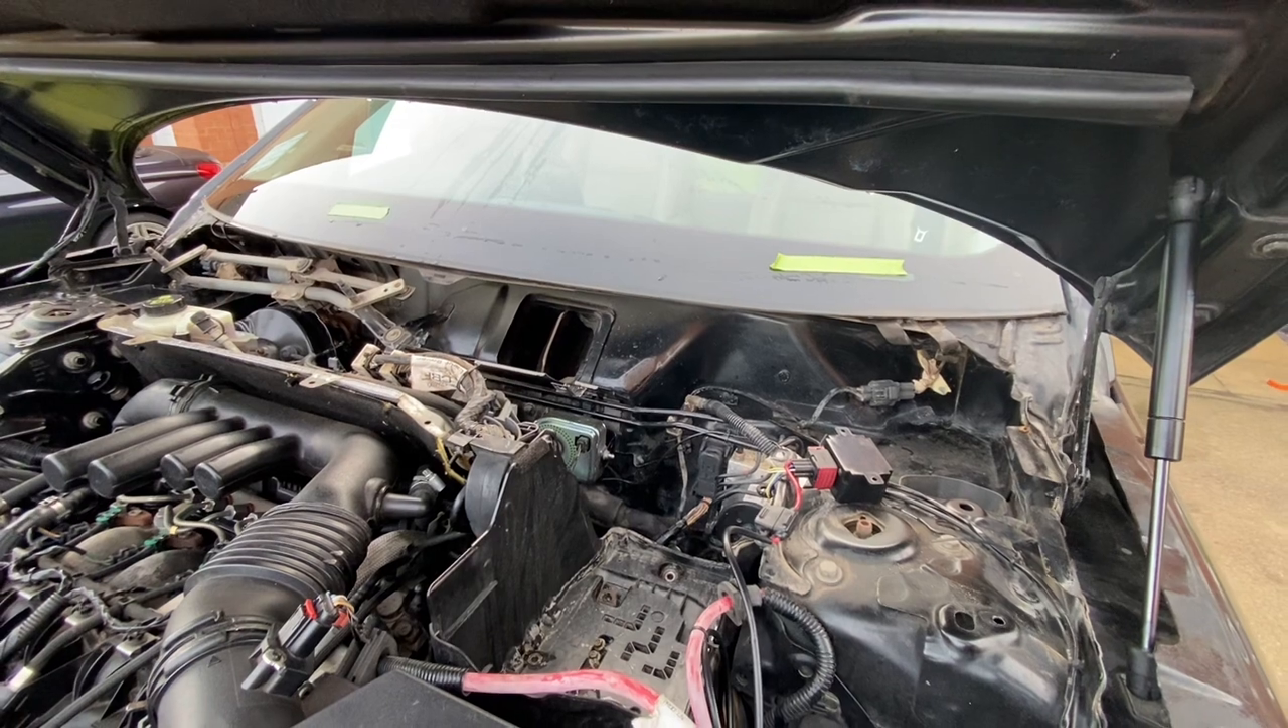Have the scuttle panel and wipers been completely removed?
Yes.